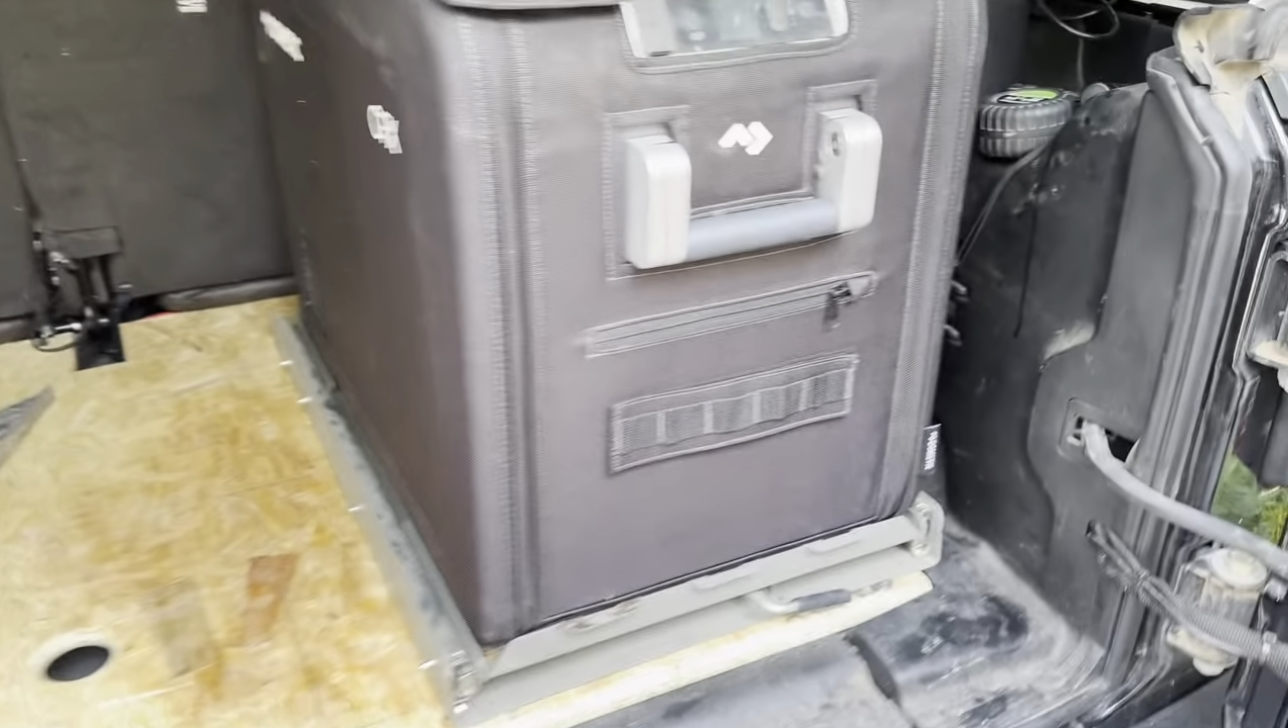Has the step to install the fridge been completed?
Yes.